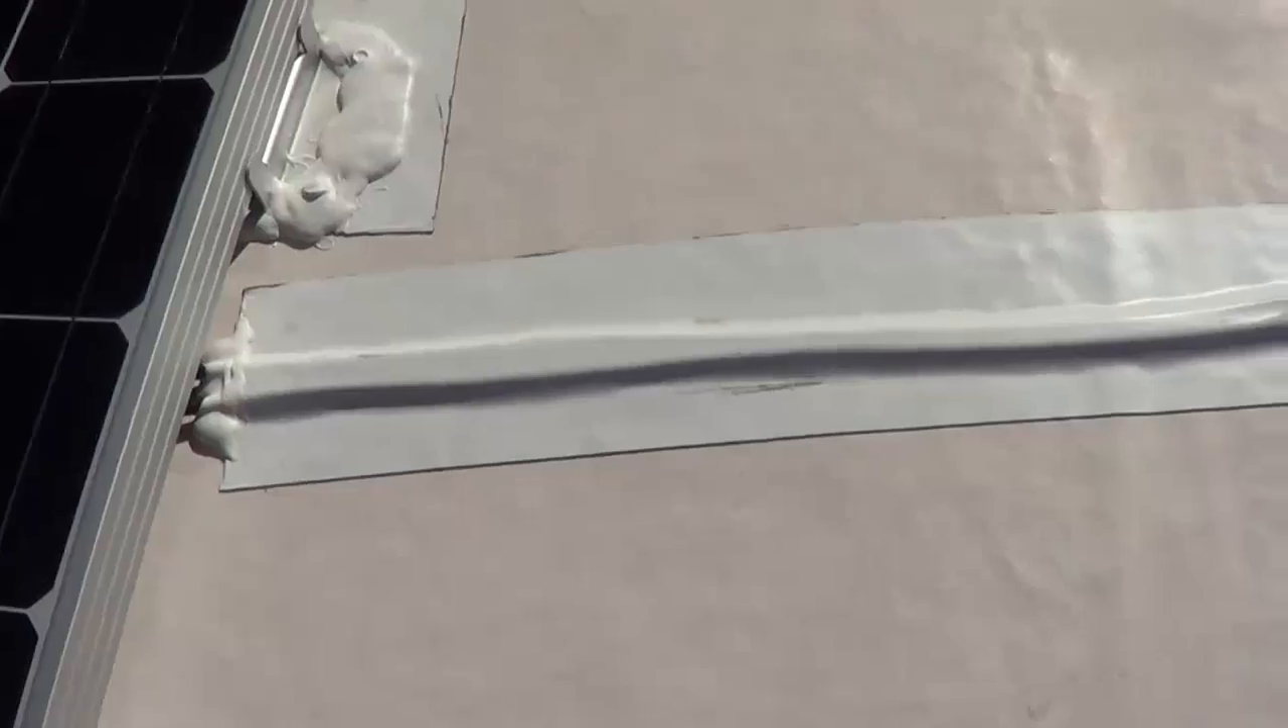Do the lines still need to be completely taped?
No.